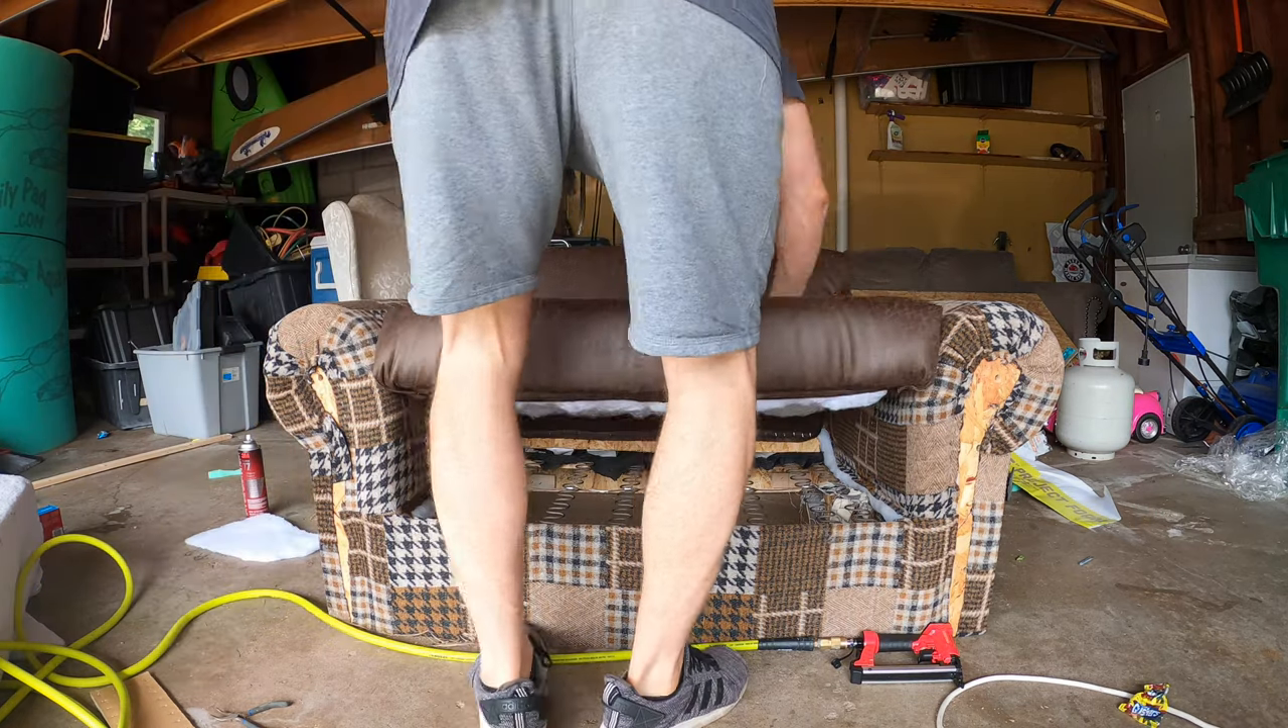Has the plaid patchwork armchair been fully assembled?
No.